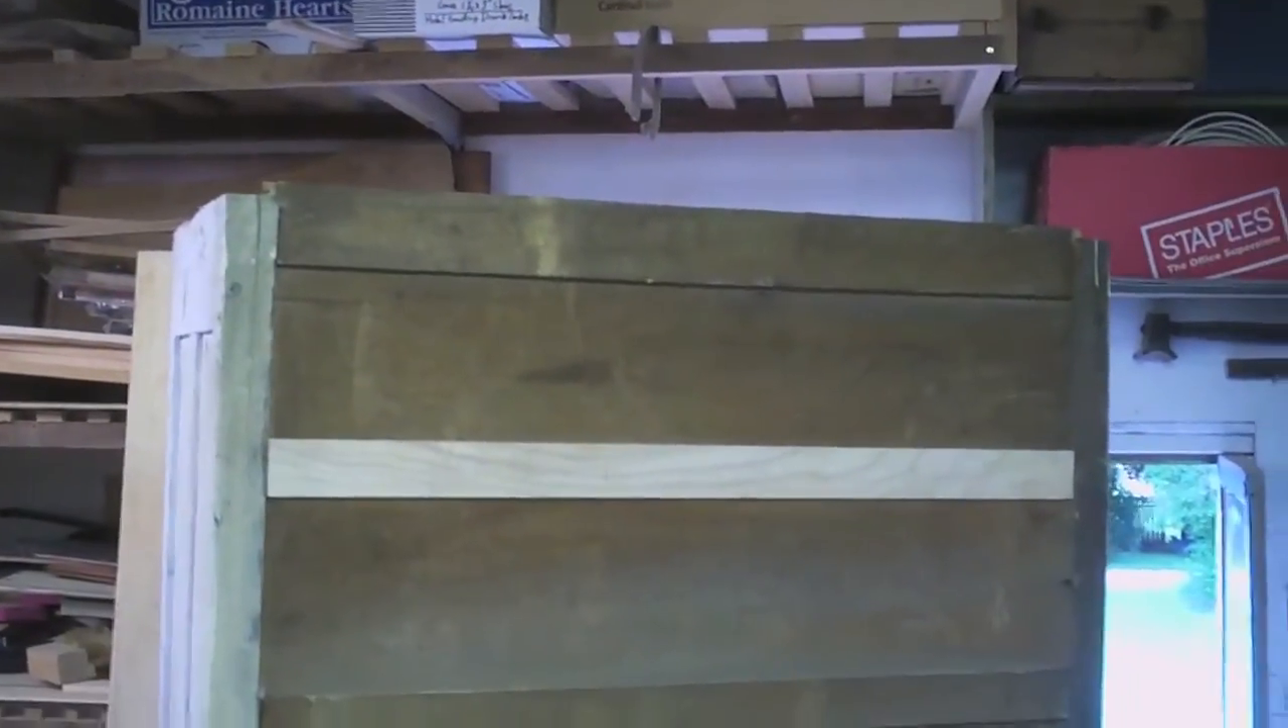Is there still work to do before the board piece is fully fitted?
No.